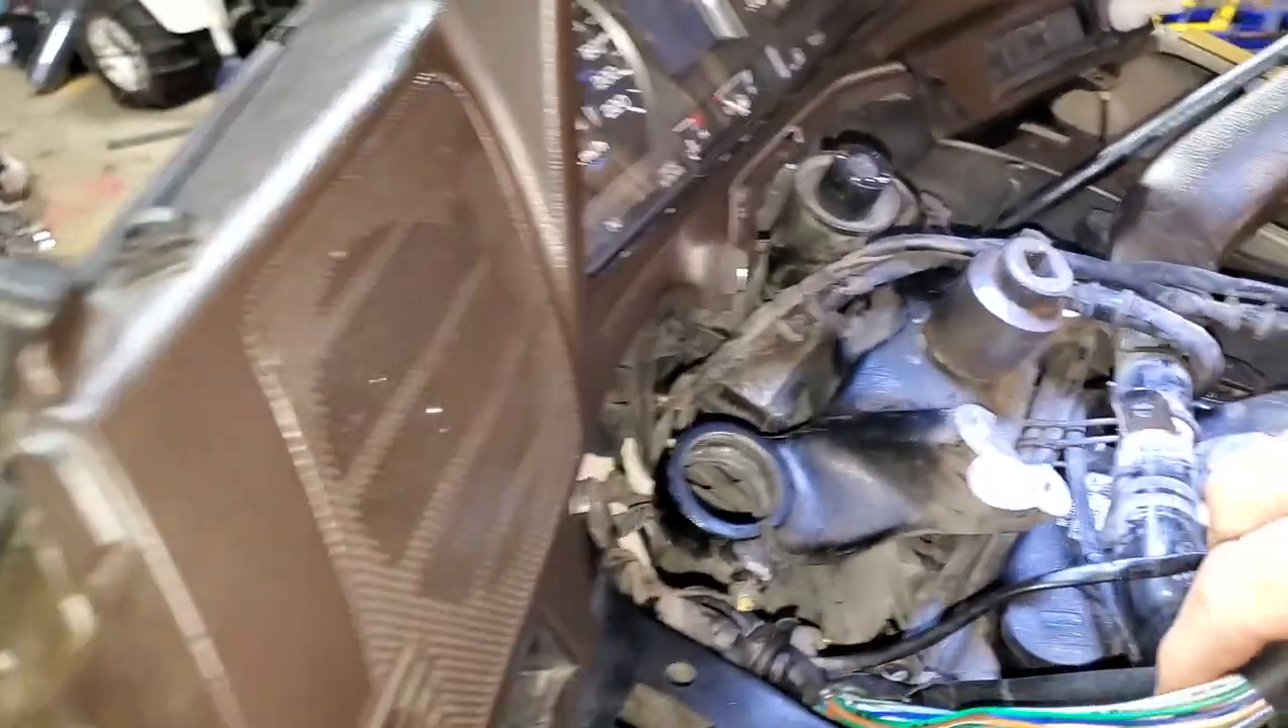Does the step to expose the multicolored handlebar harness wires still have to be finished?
No.